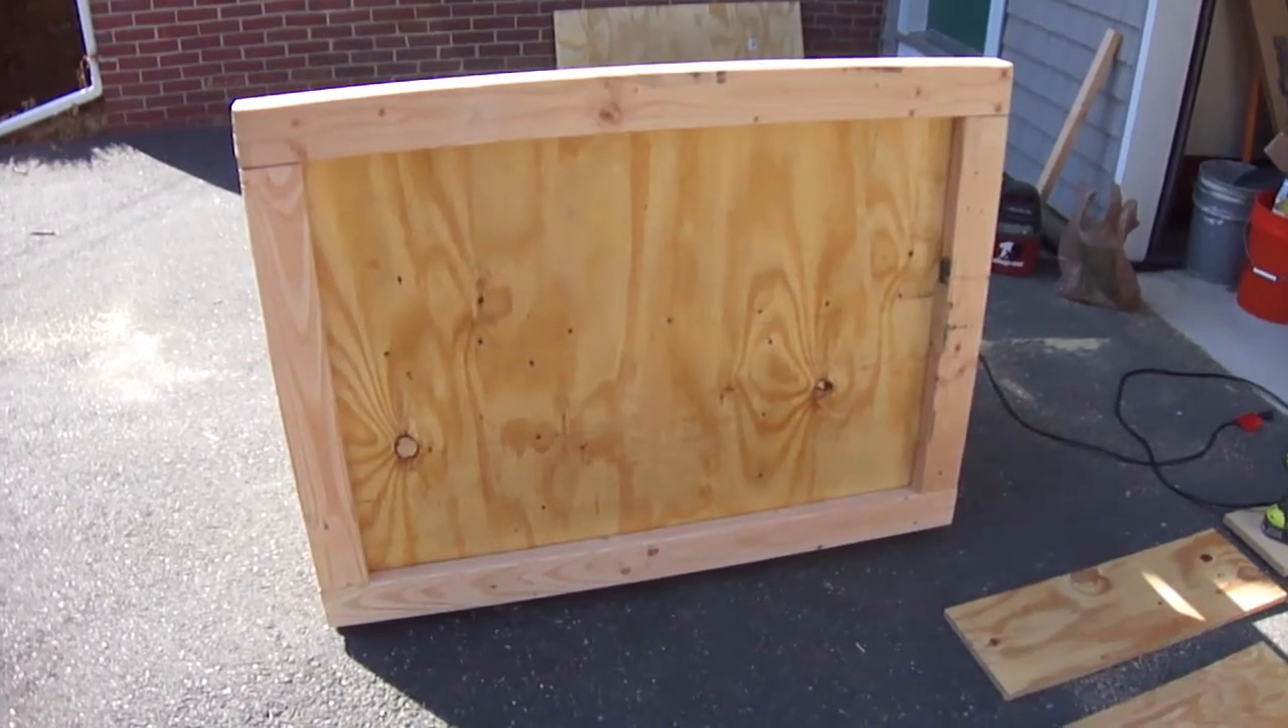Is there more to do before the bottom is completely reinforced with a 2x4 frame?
No.